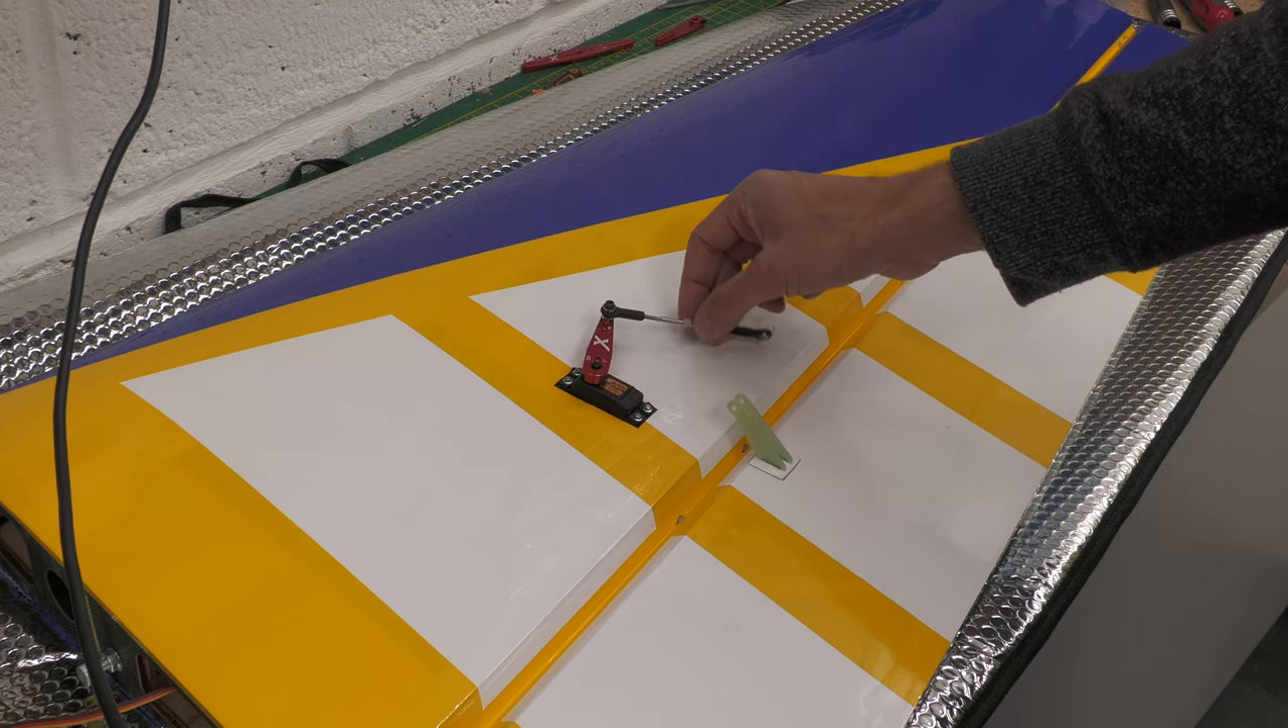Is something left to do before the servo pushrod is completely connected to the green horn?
Yes.